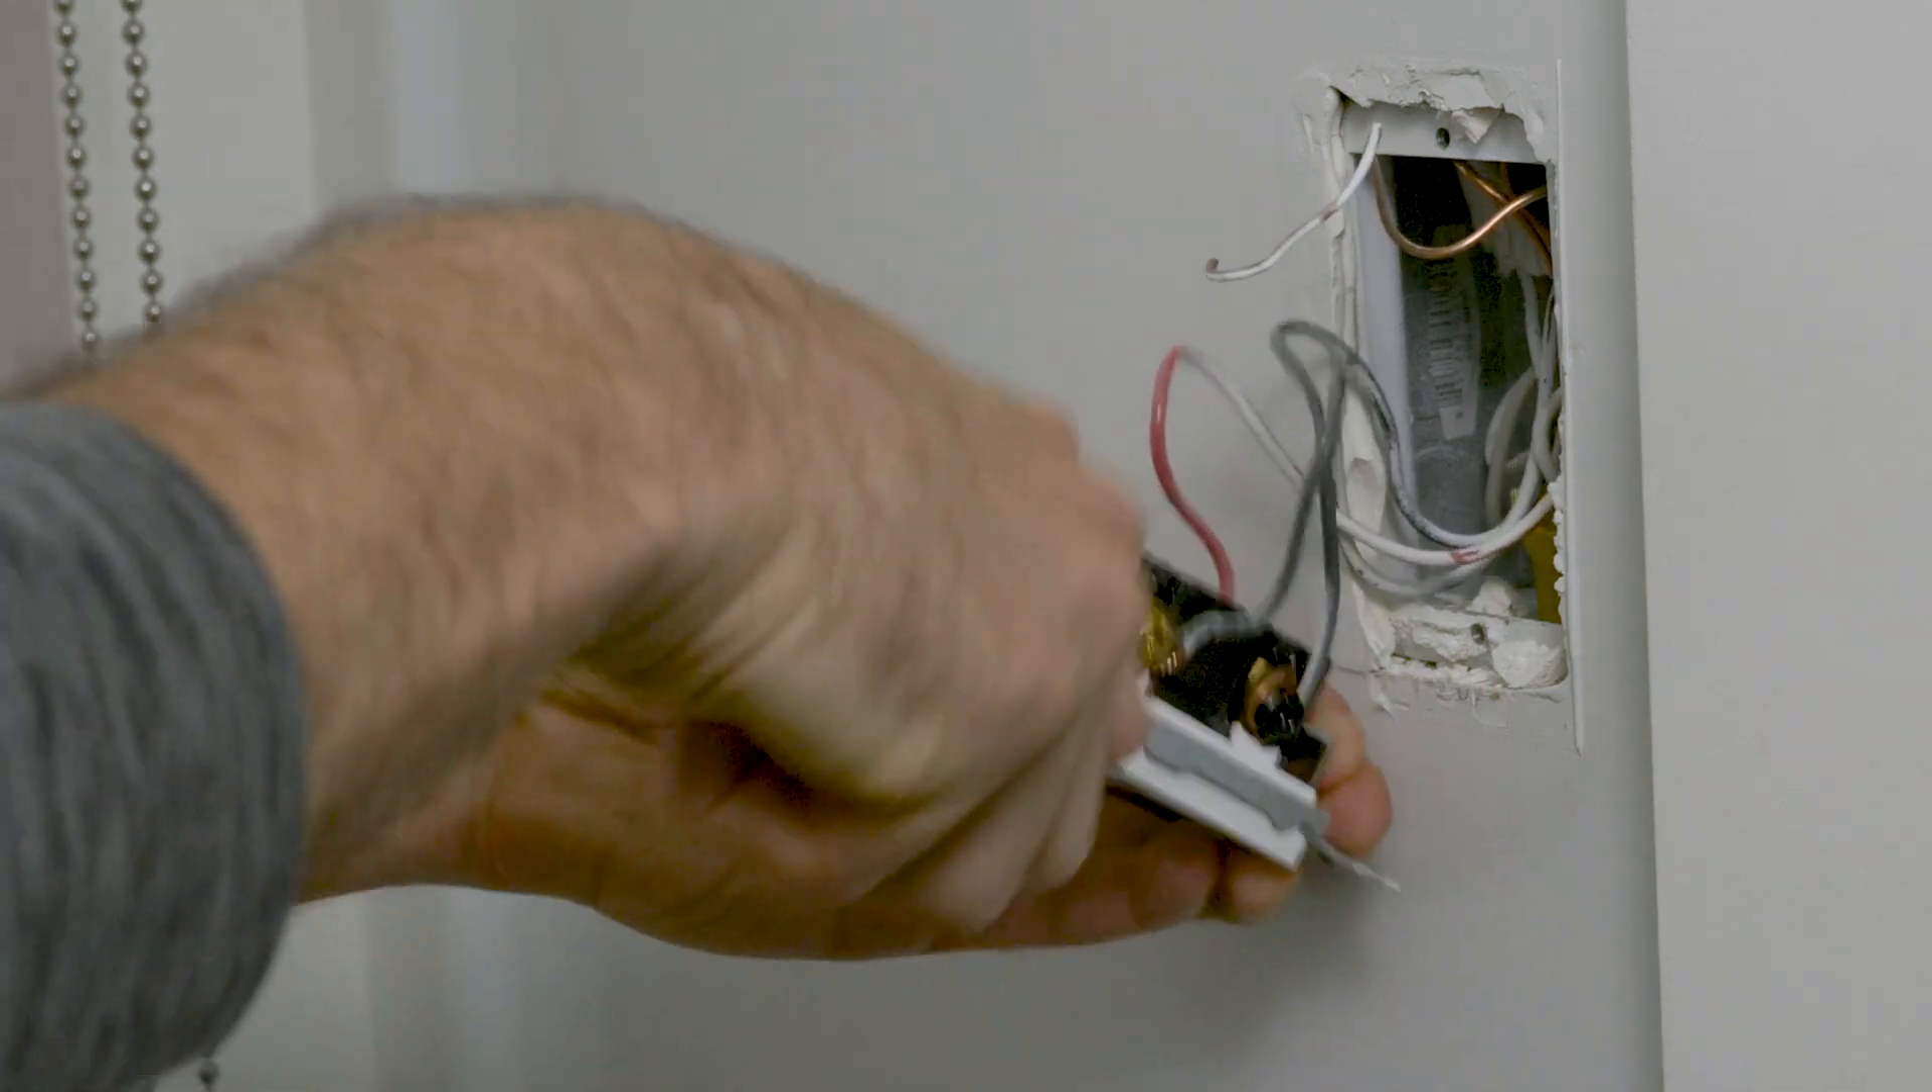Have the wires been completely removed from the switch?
No.